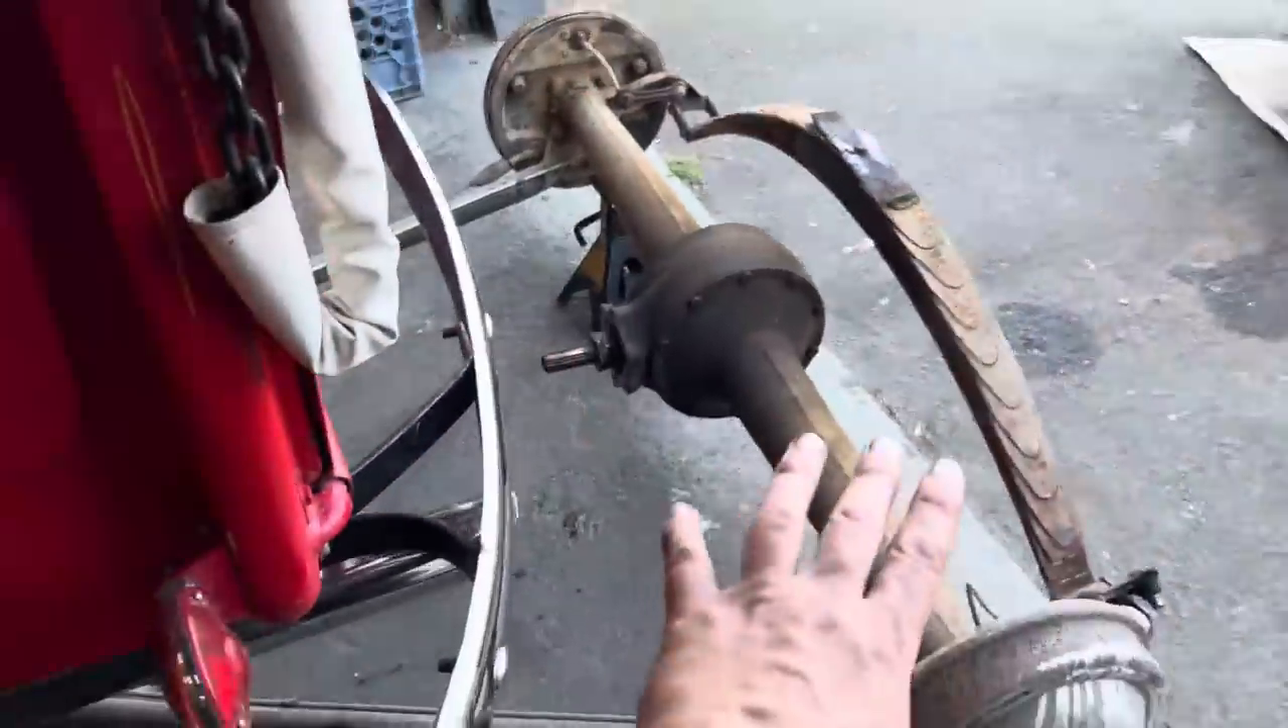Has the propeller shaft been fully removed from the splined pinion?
Yes.